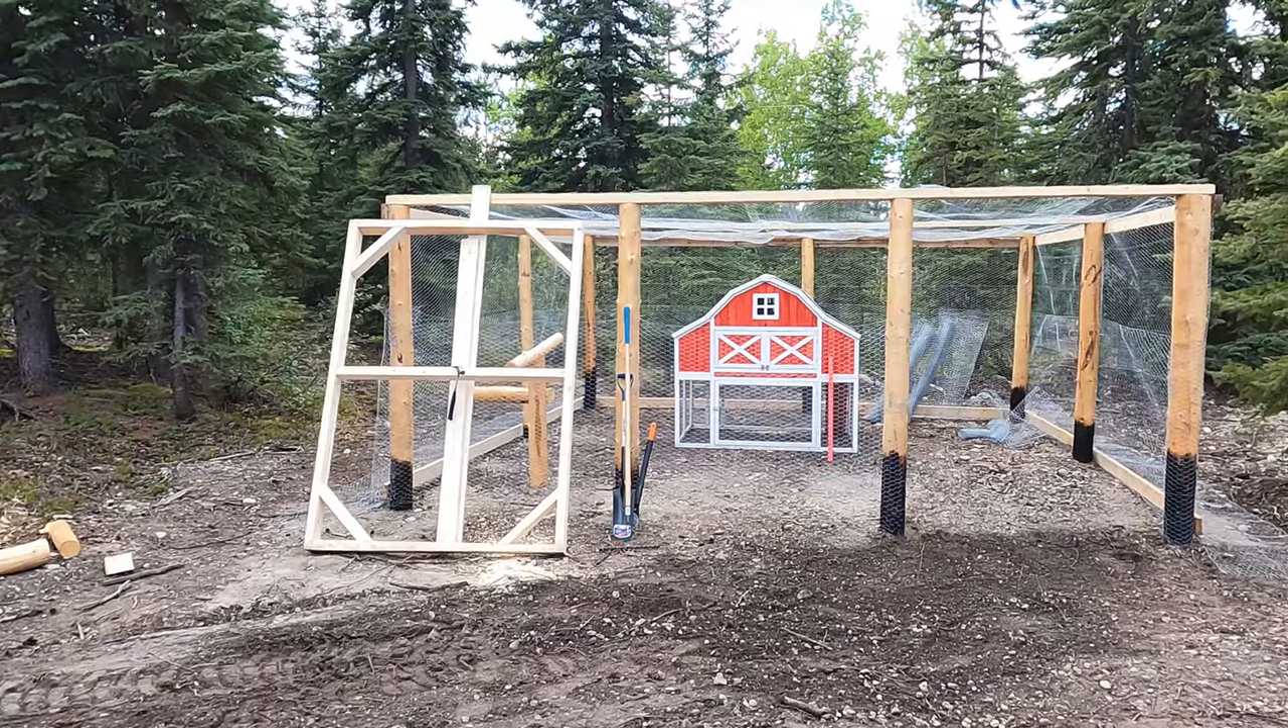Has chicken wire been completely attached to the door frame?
No.